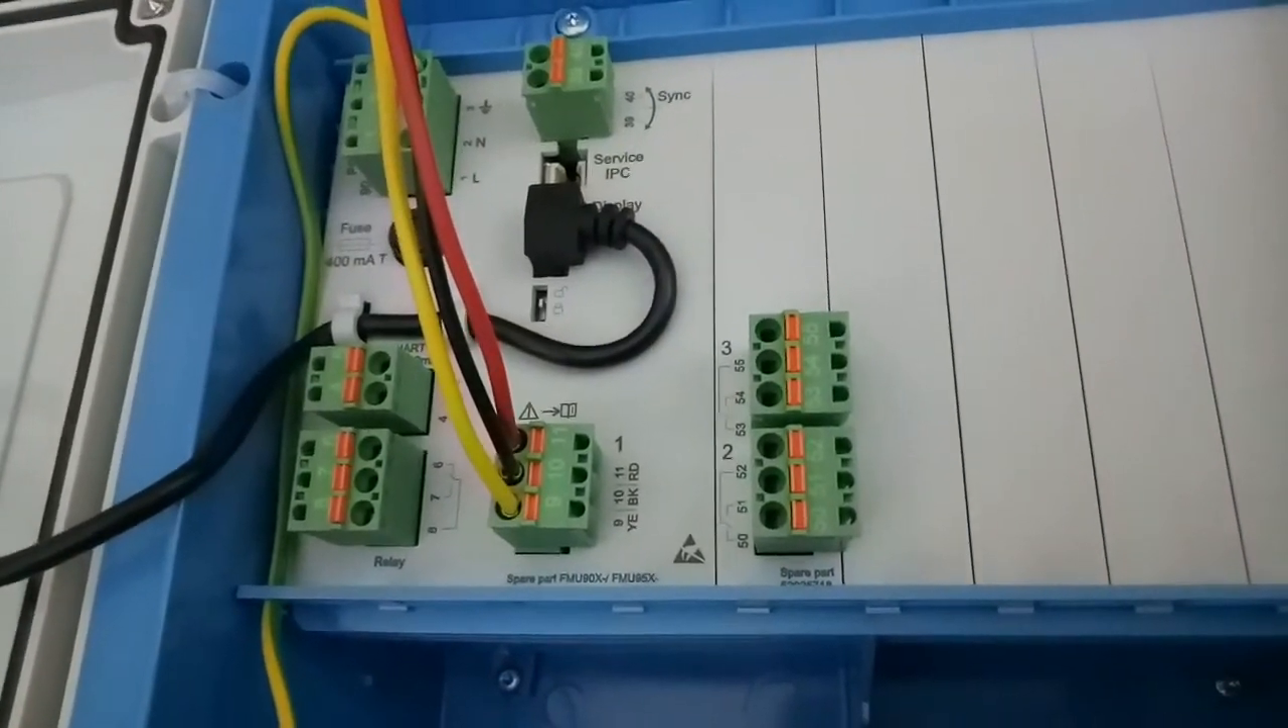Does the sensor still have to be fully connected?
No.